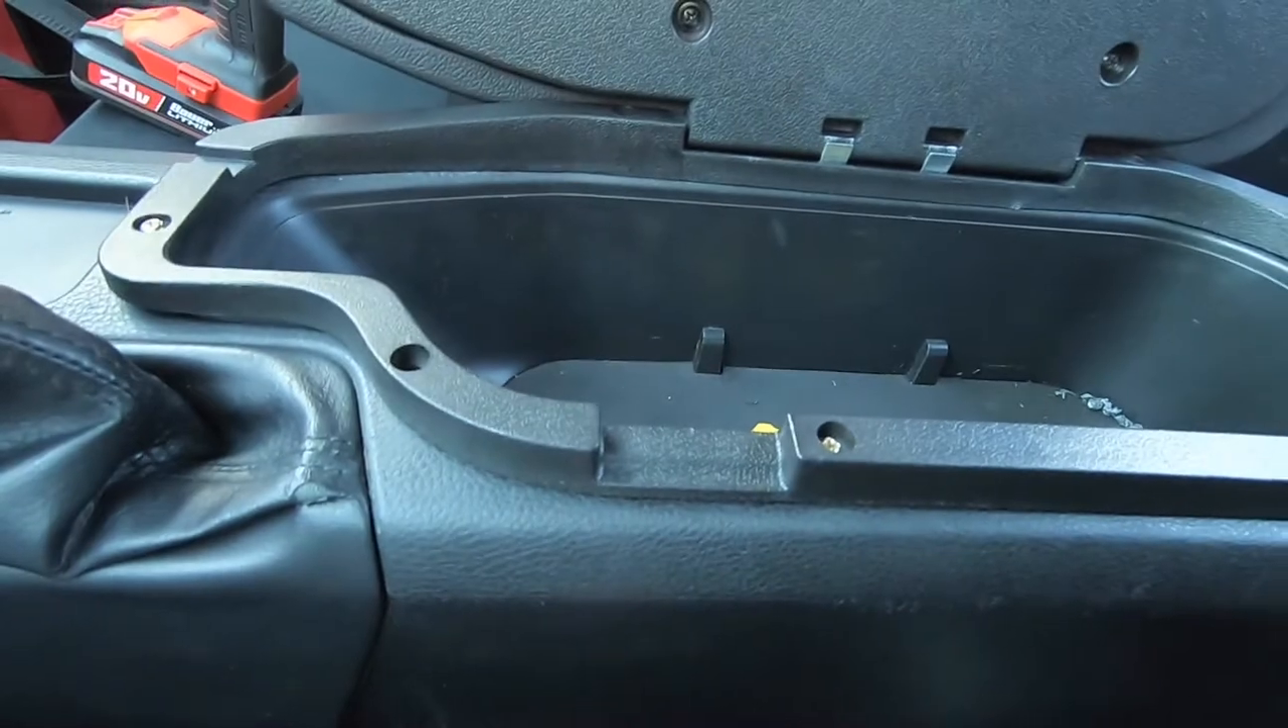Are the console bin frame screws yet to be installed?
Yes.